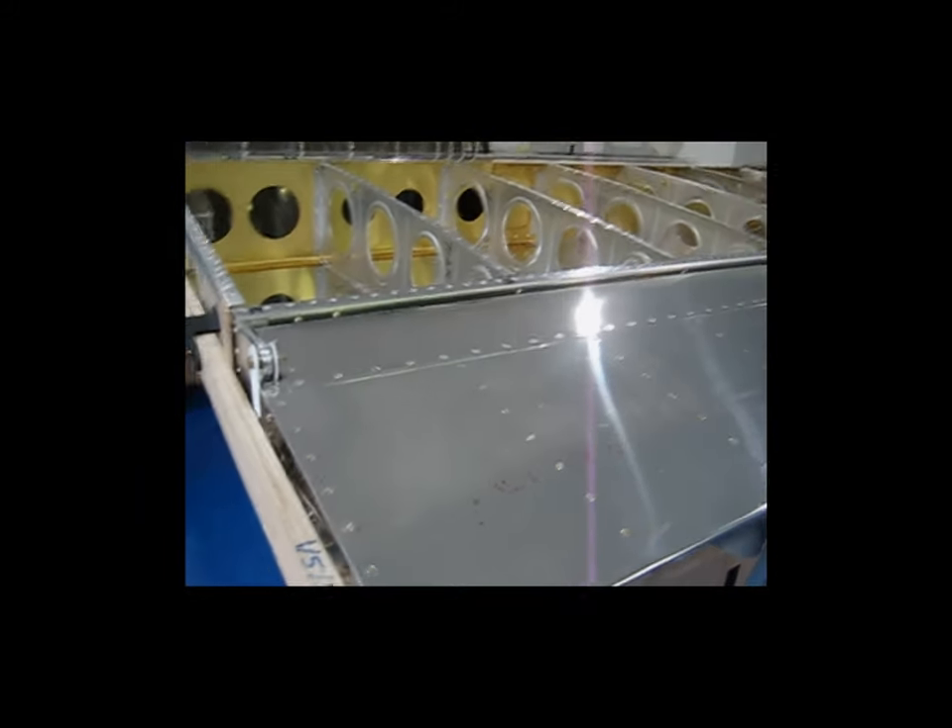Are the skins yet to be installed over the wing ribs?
Yes.